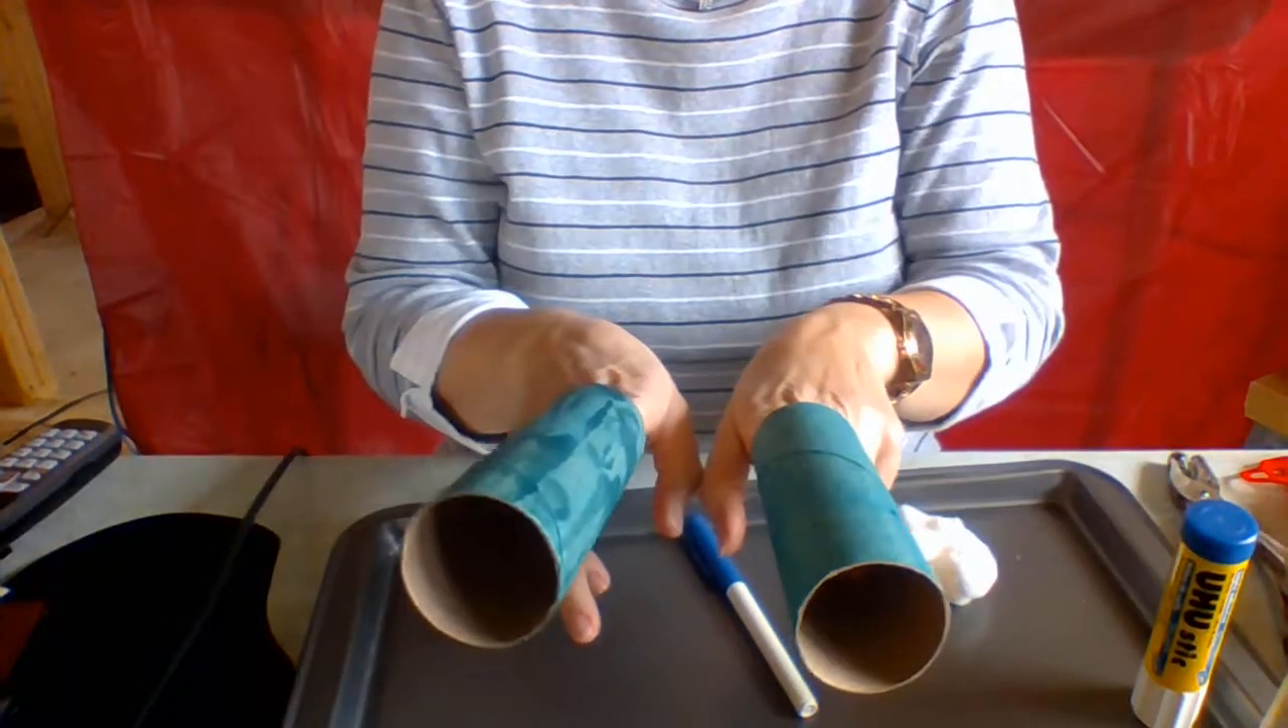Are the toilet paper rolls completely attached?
No.